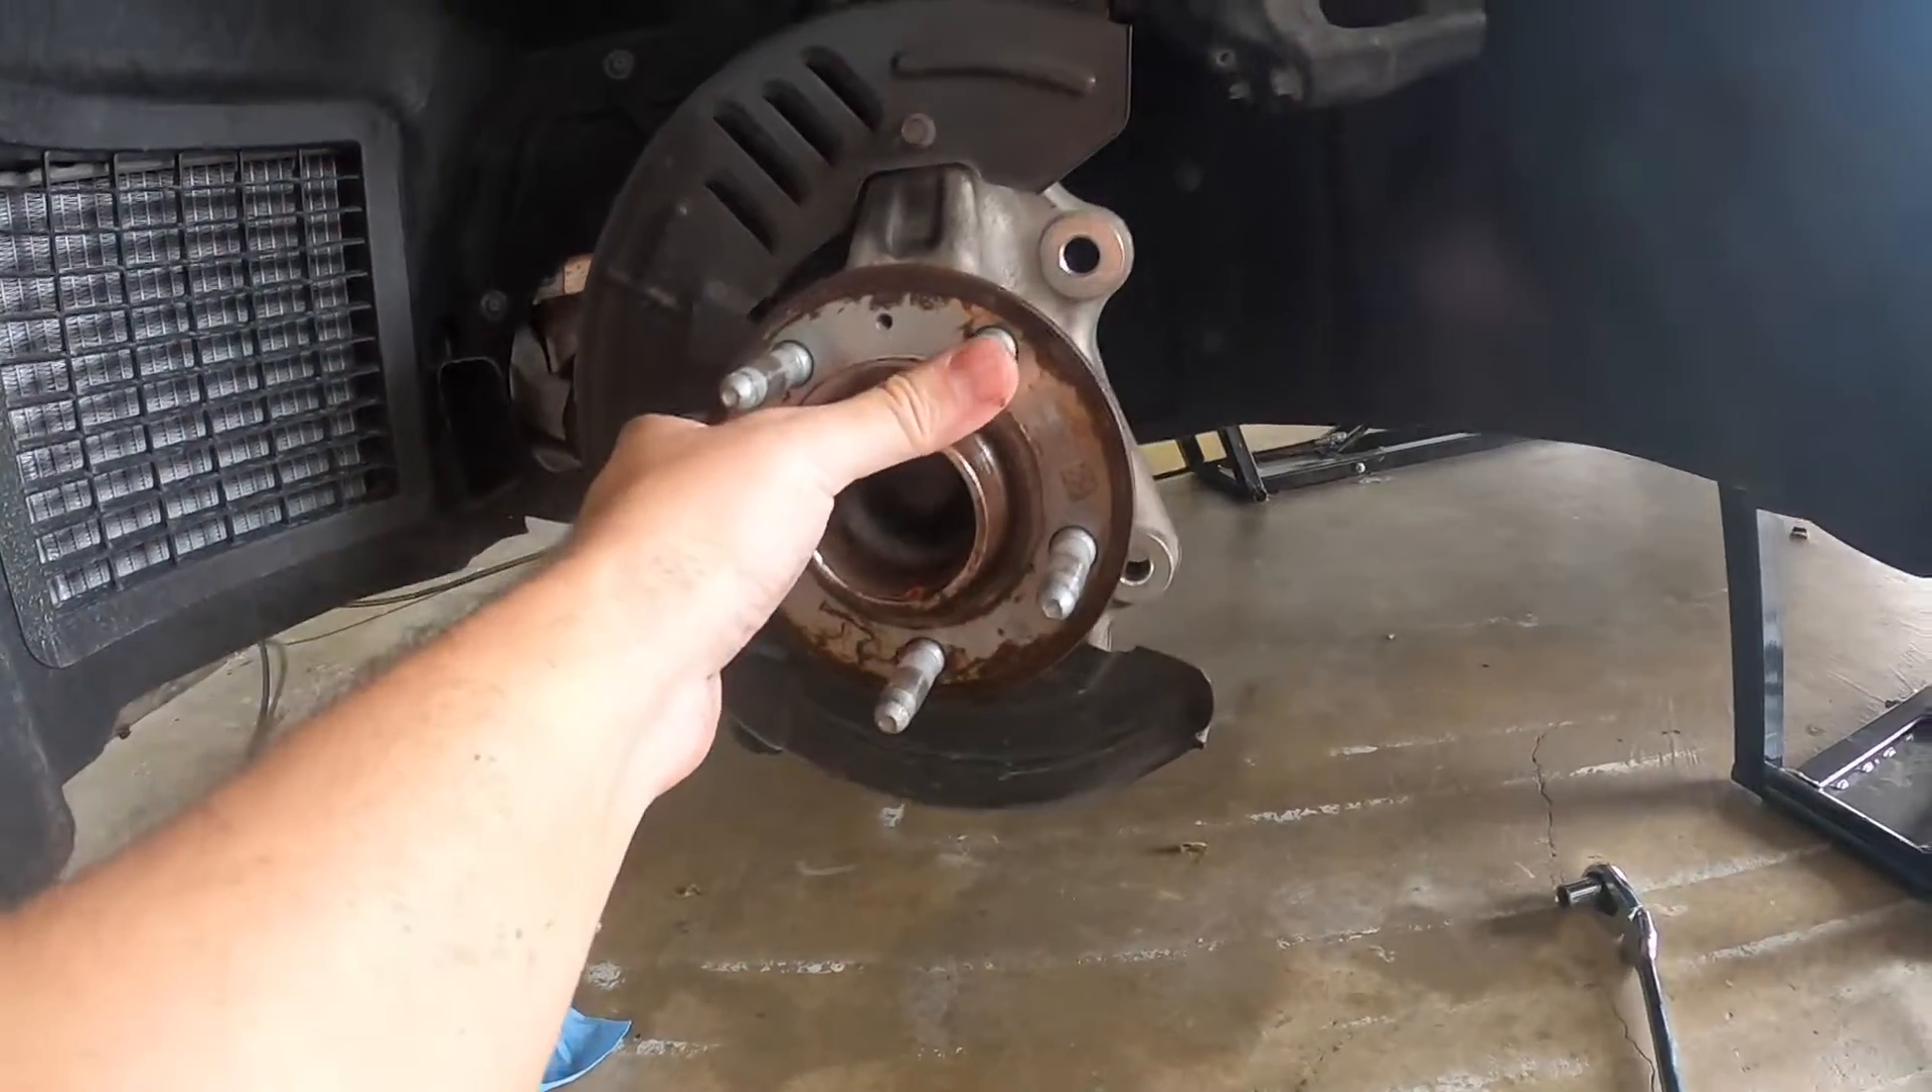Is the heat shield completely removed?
No.